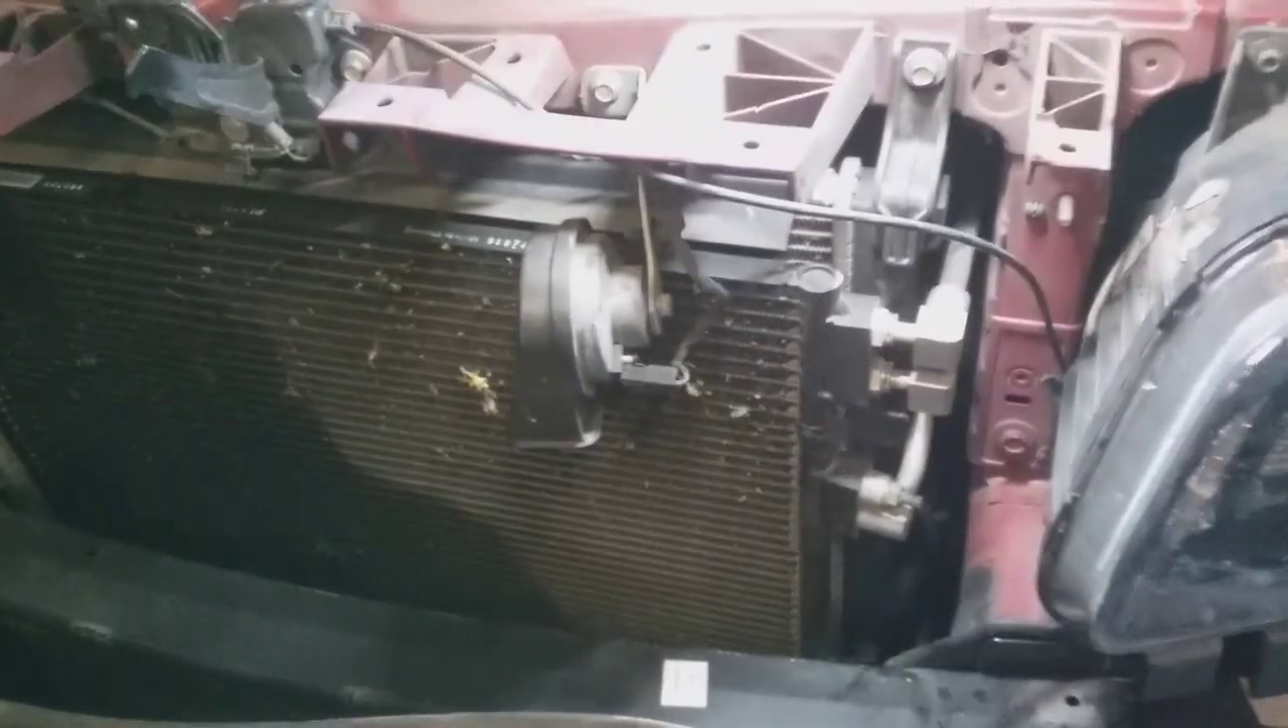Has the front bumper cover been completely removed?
Yes.